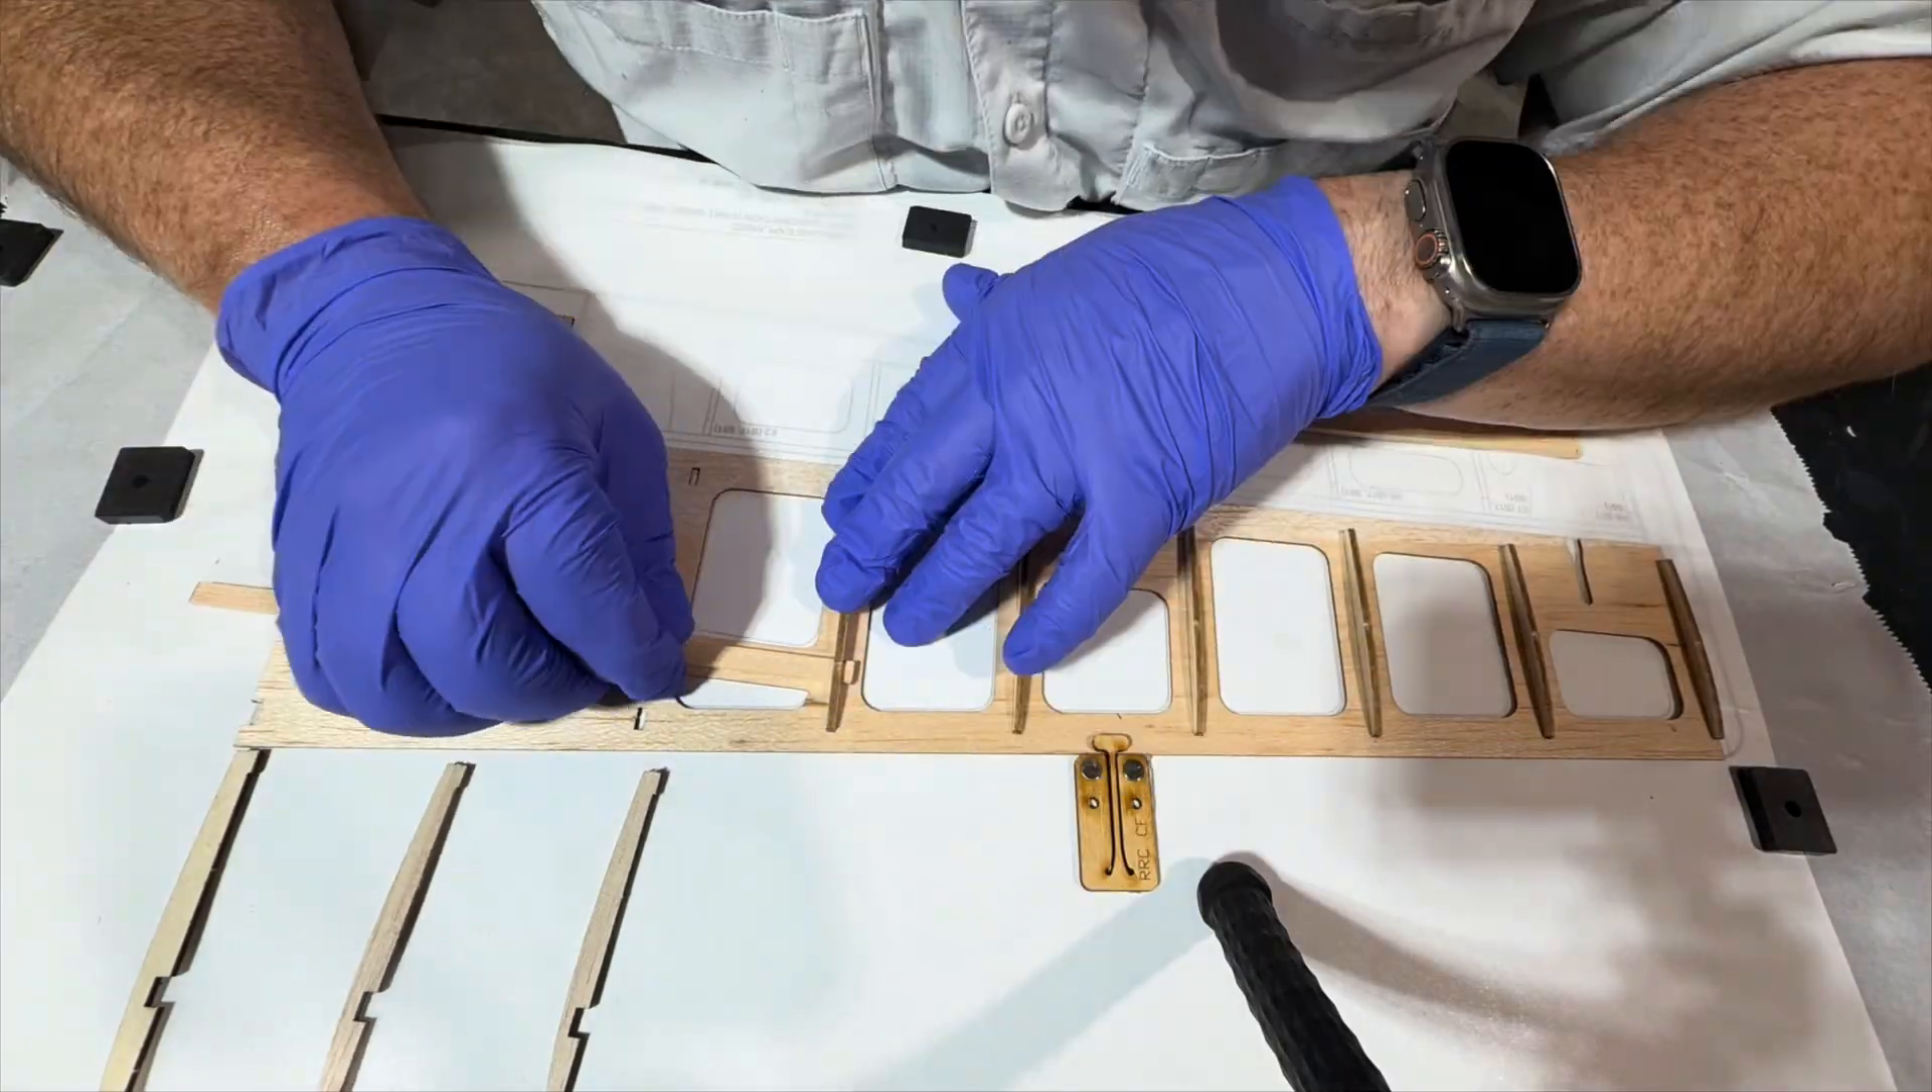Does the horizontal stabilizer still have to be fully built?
Yes.